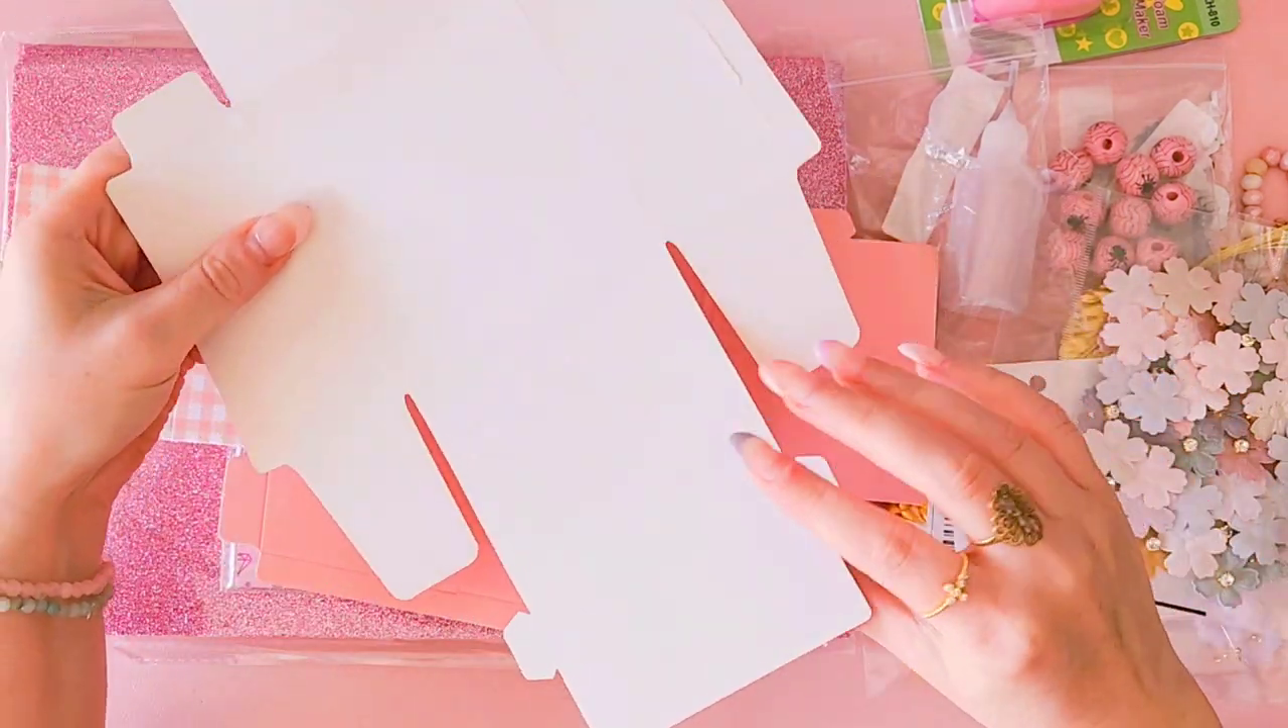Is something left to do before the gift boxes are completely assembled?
Yes.